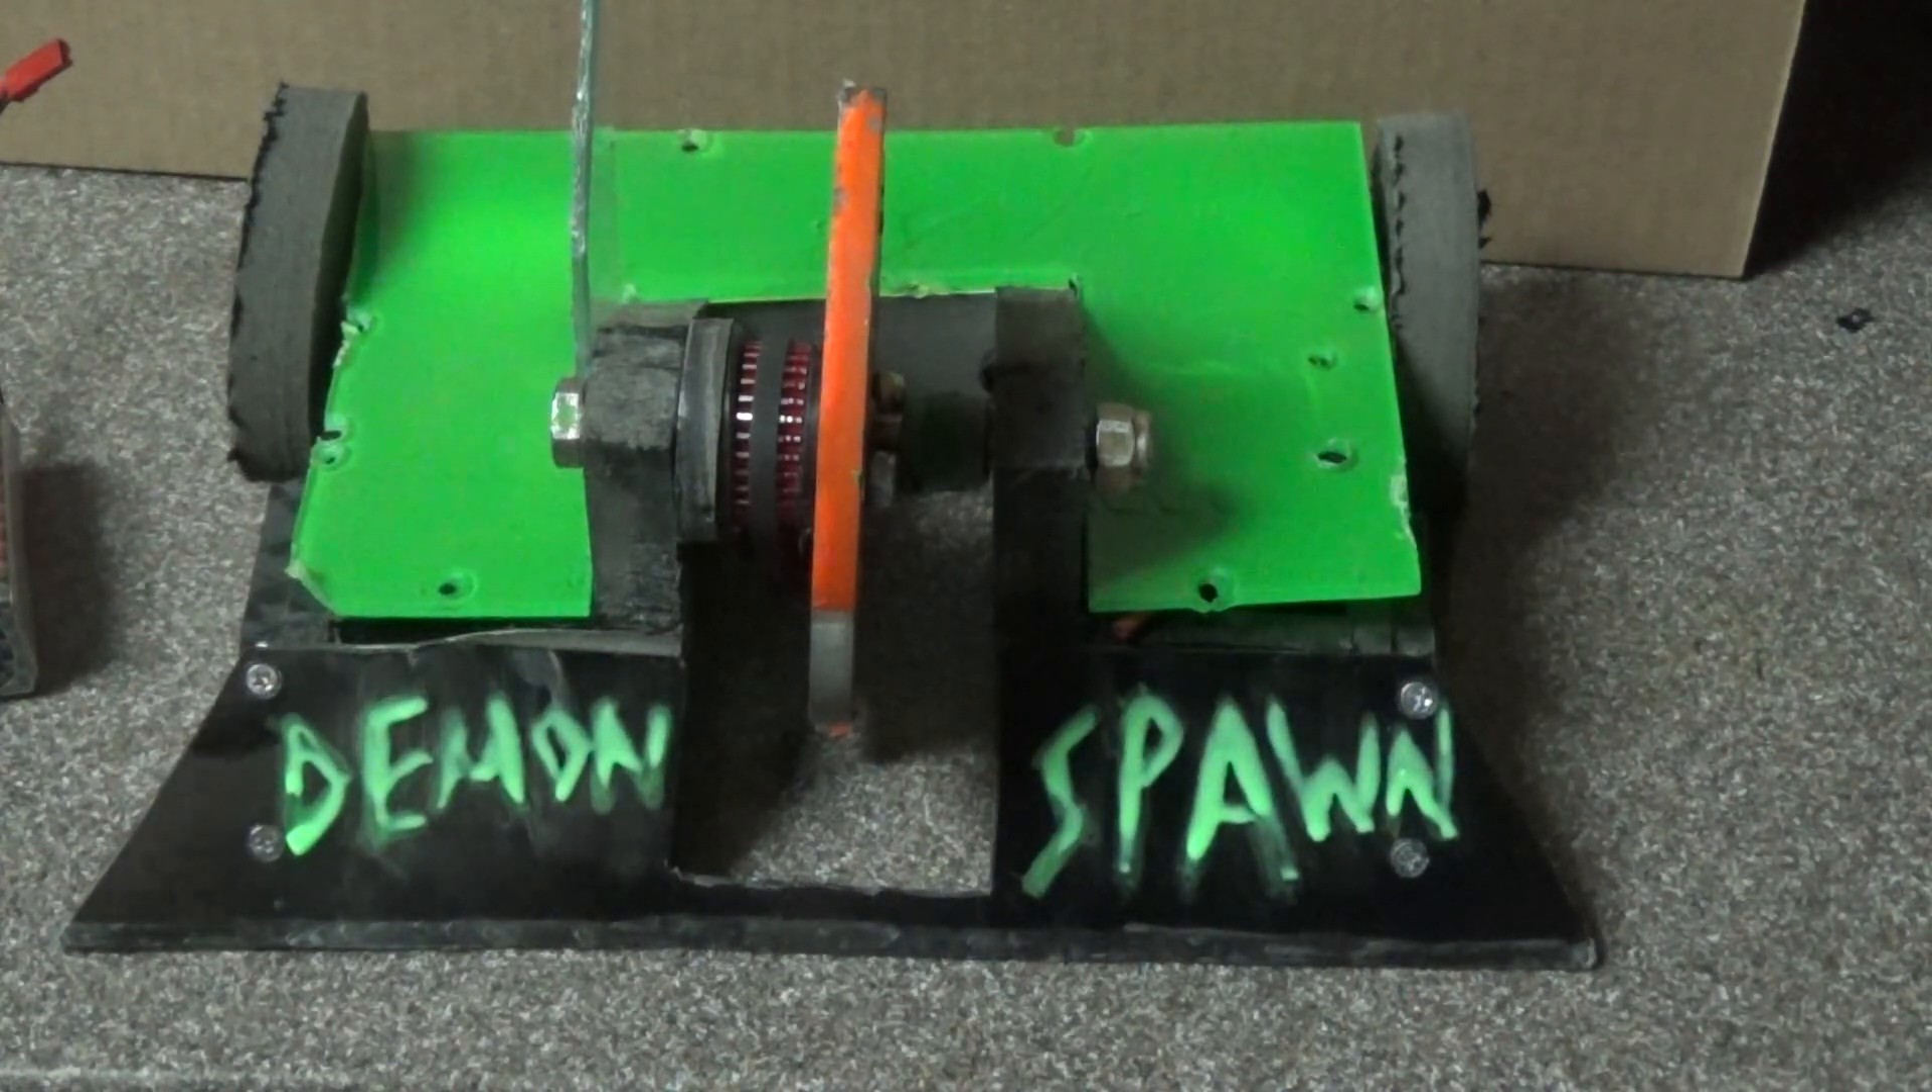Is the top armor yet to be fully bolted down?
Yes.